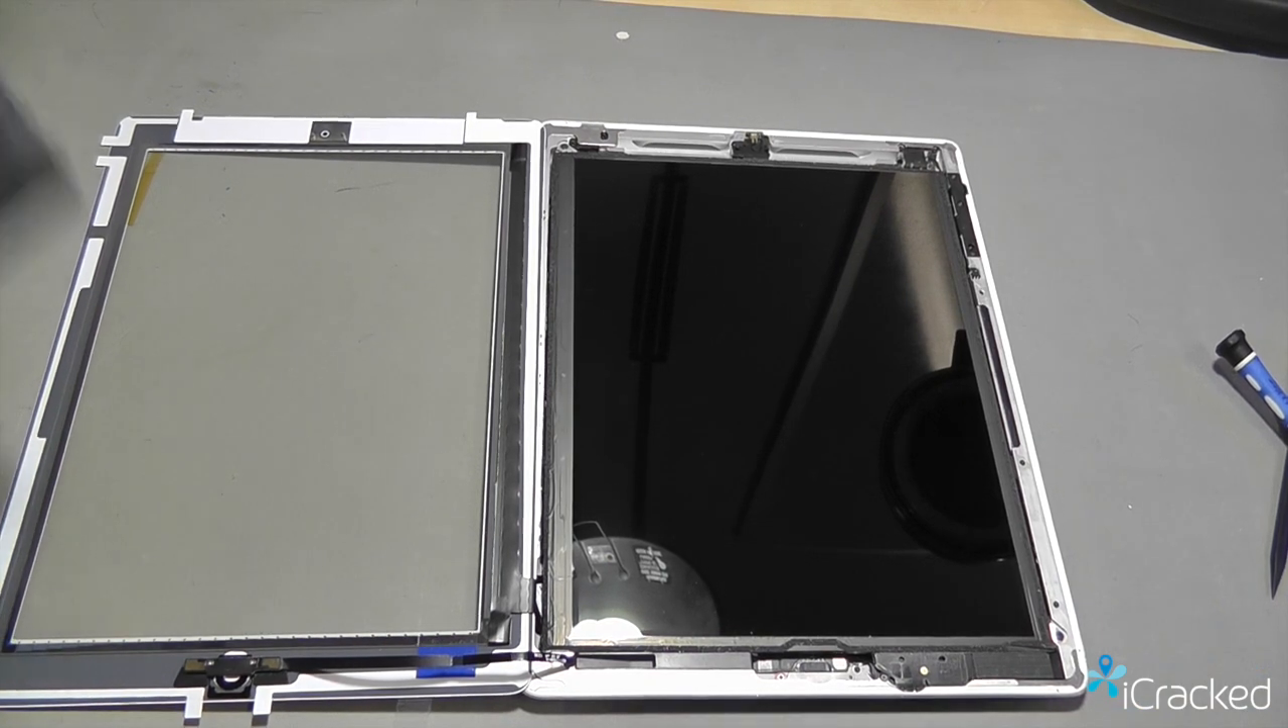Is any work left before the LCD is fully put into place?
No.